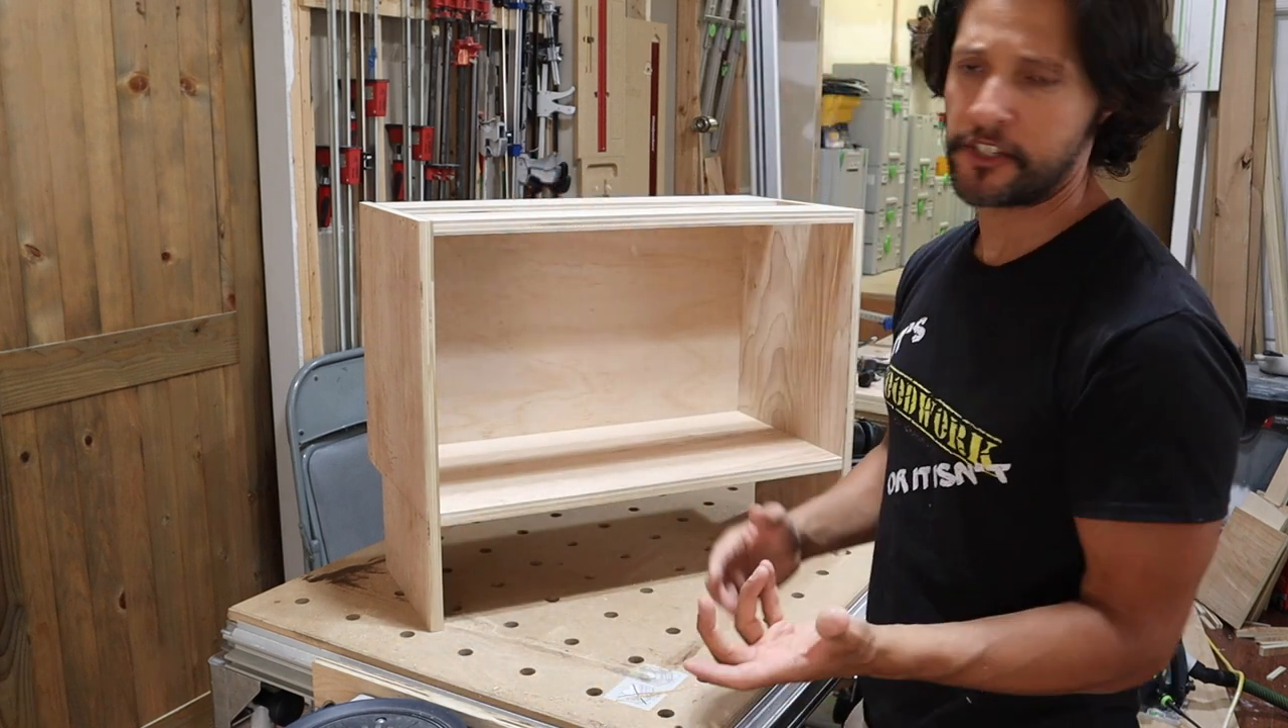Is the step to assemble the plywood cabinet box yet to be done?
No.